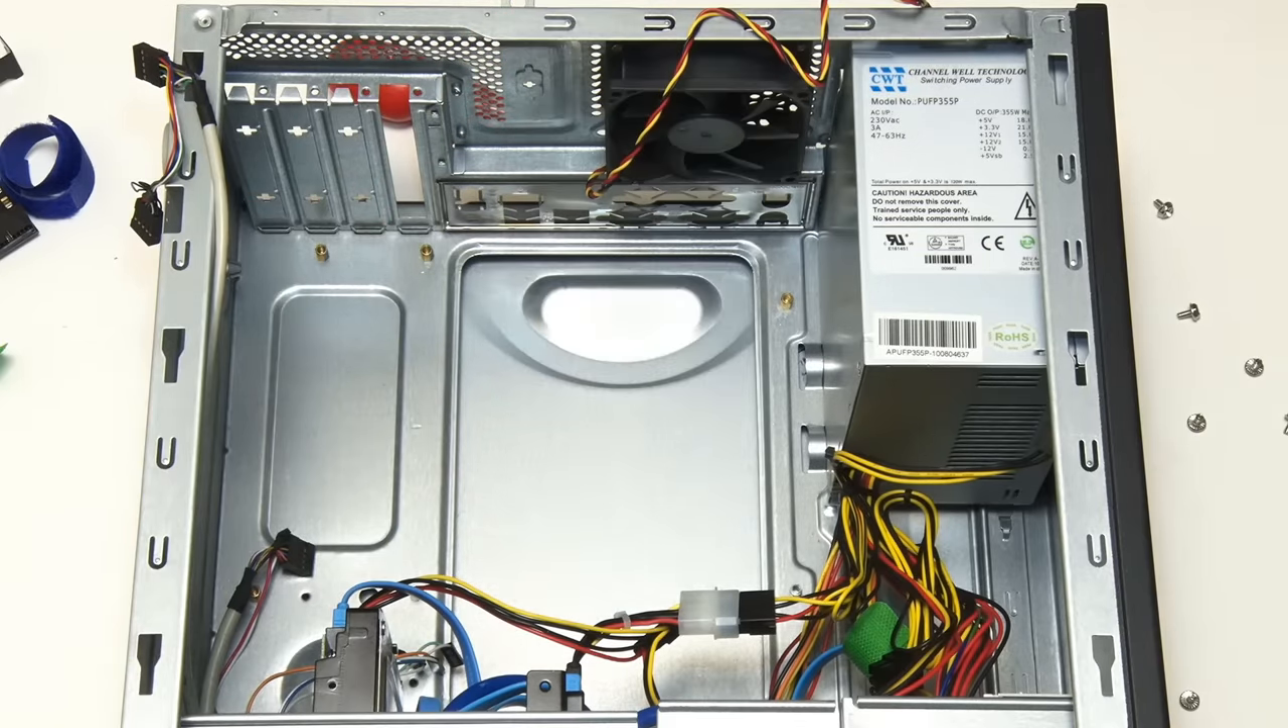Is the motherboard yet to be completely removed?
No.